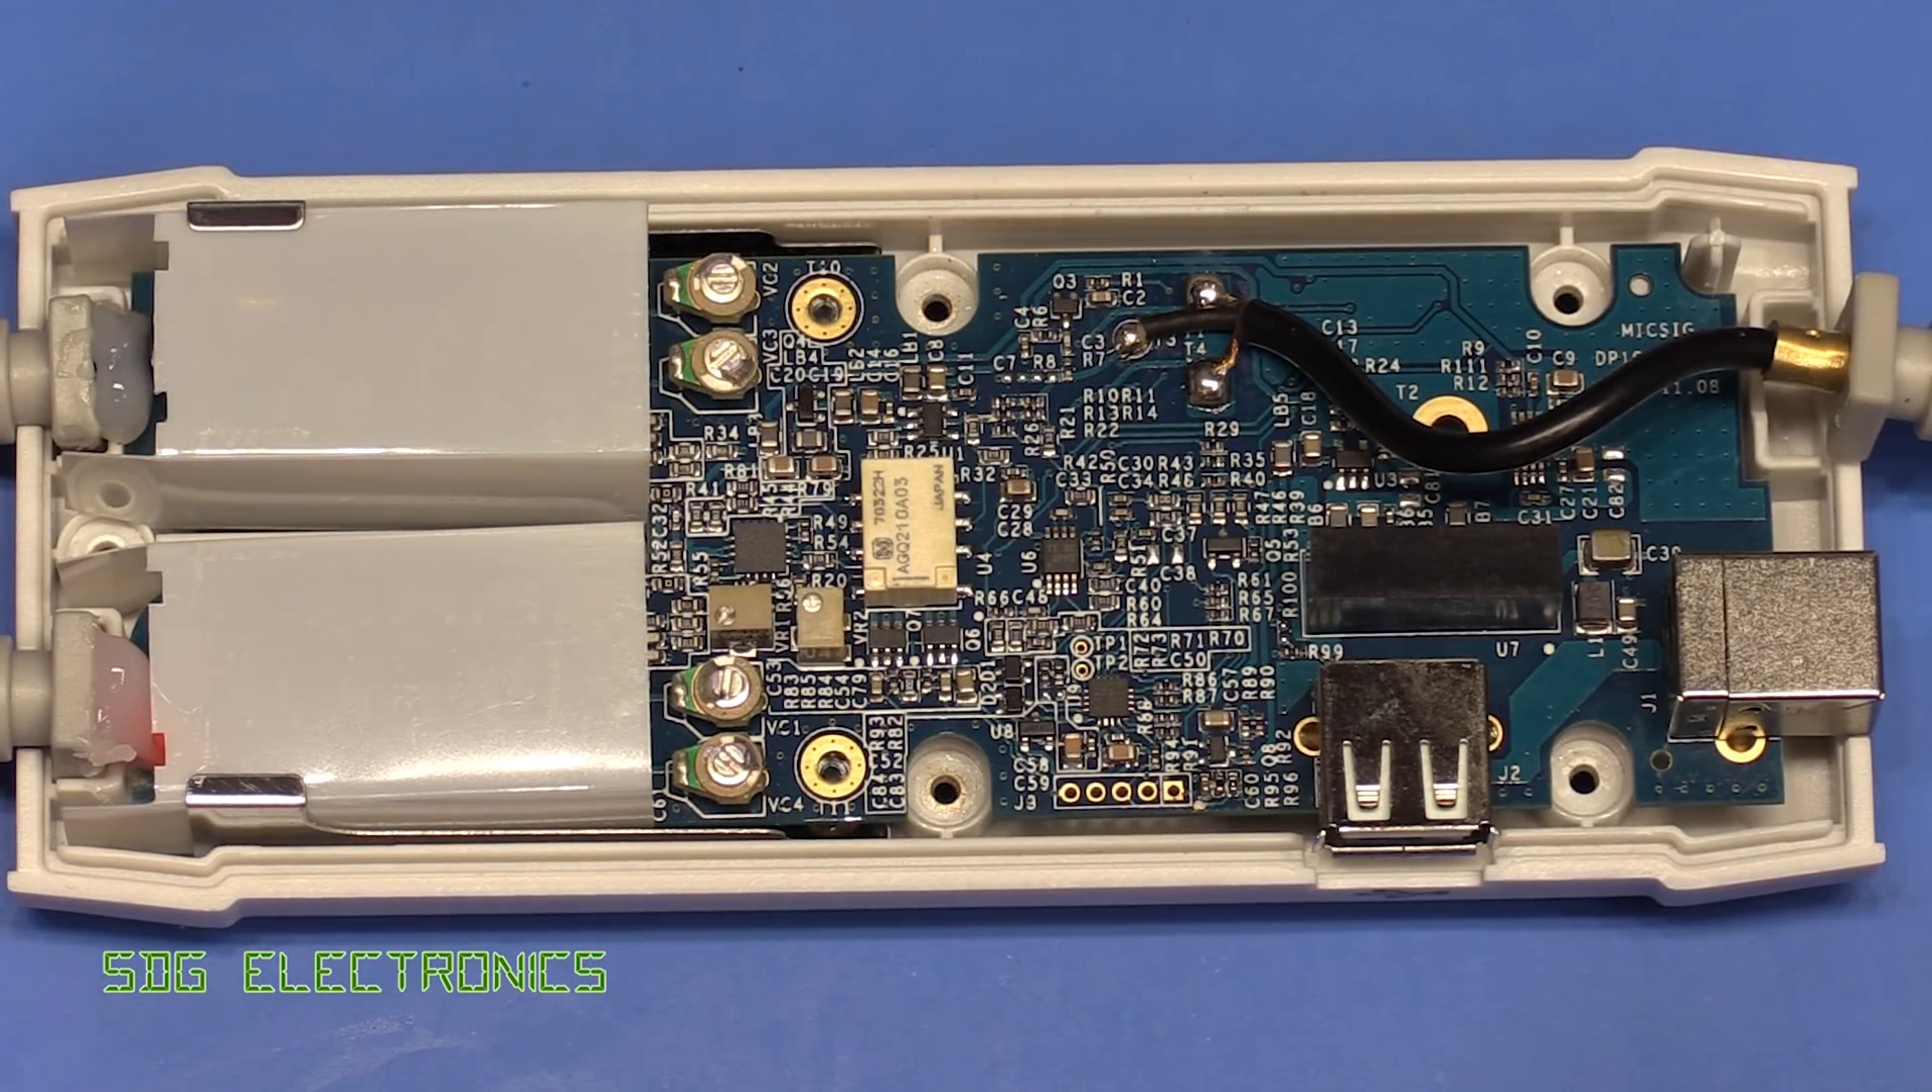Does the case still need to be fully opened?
No.